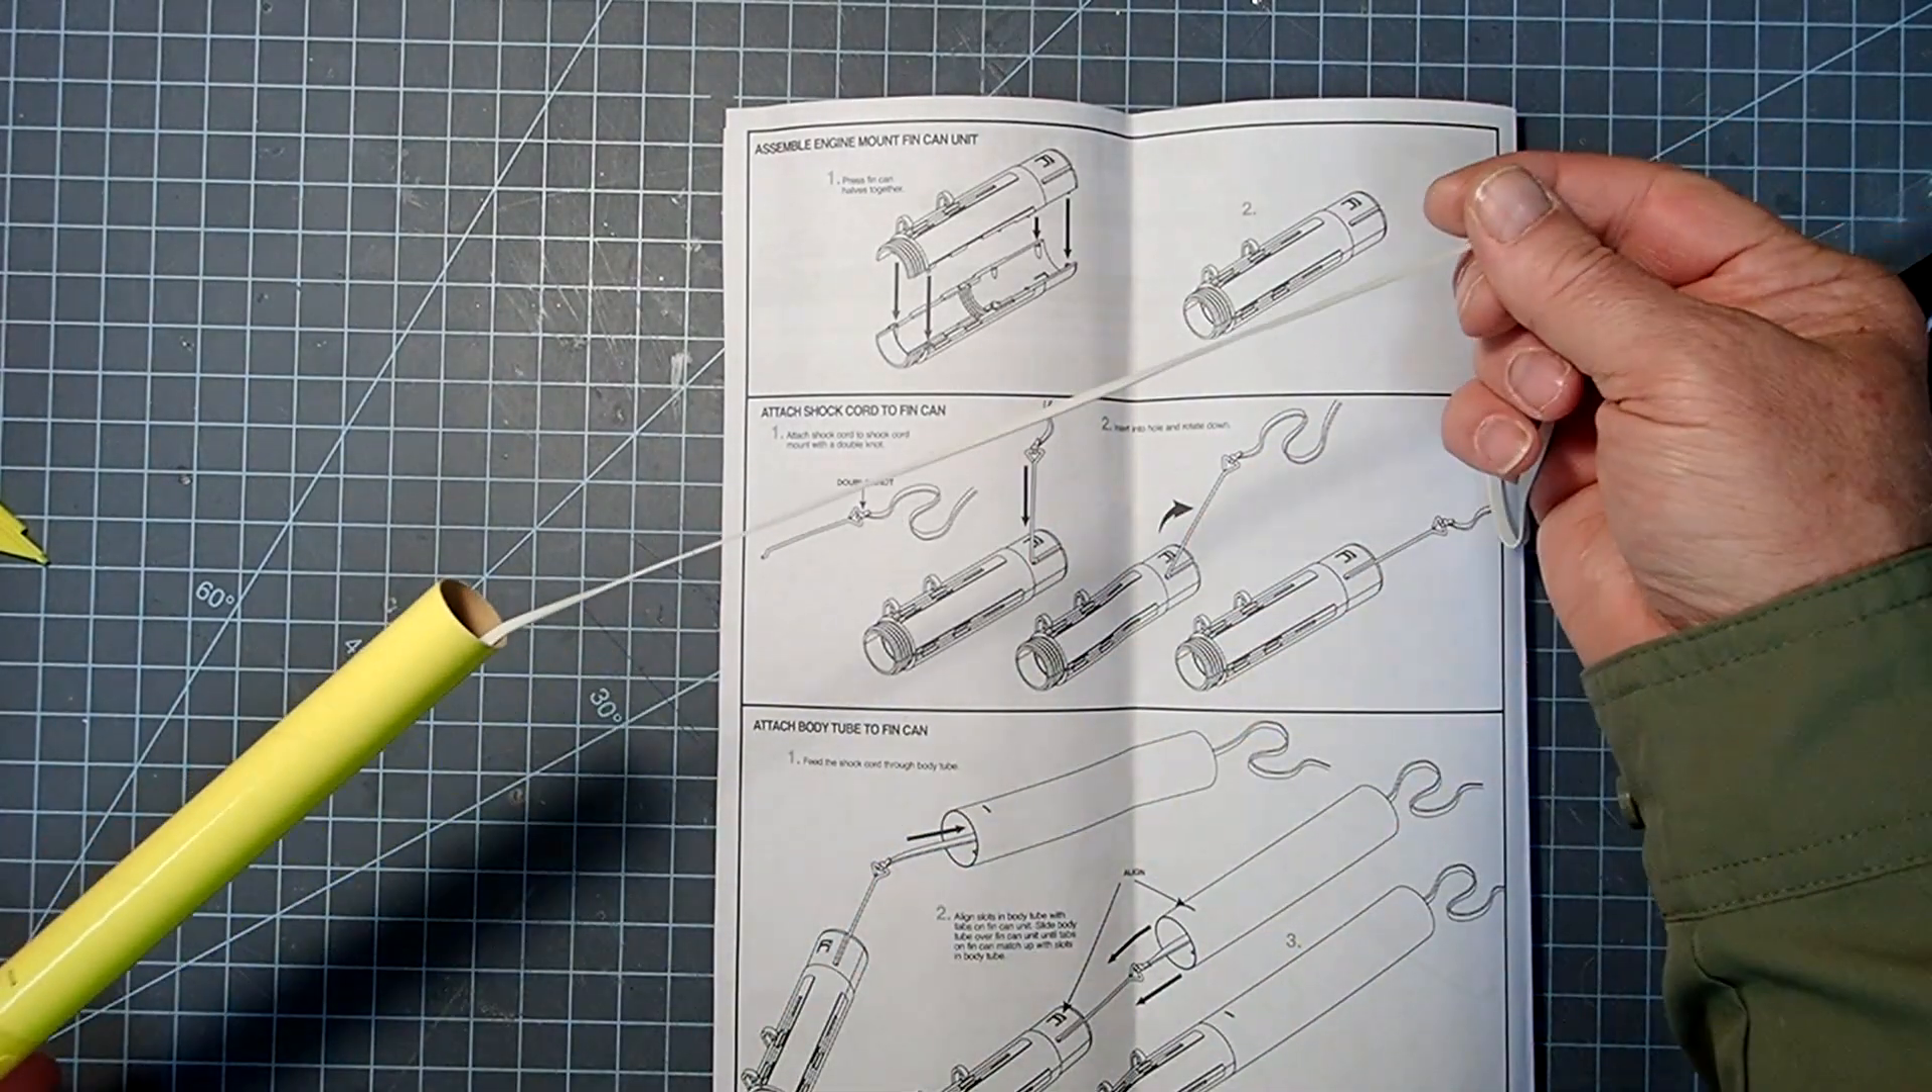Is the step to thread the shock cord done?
Yes.